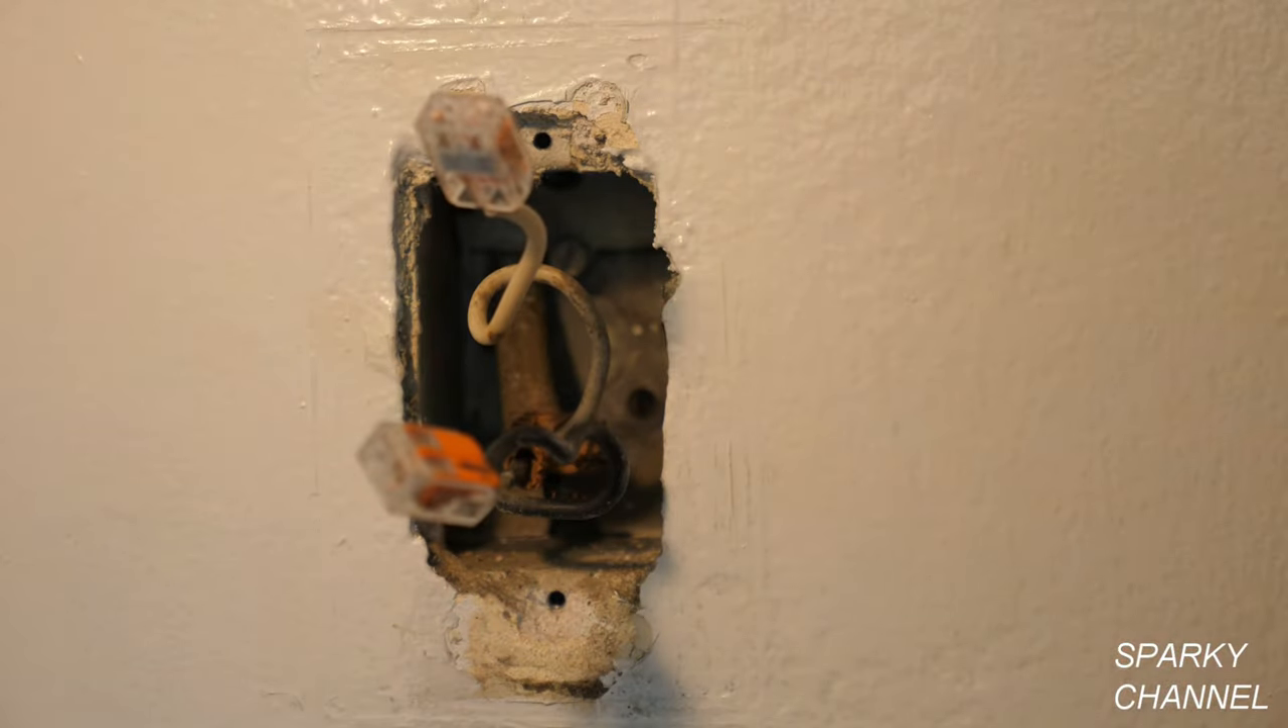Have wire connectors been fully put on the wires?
Yes.